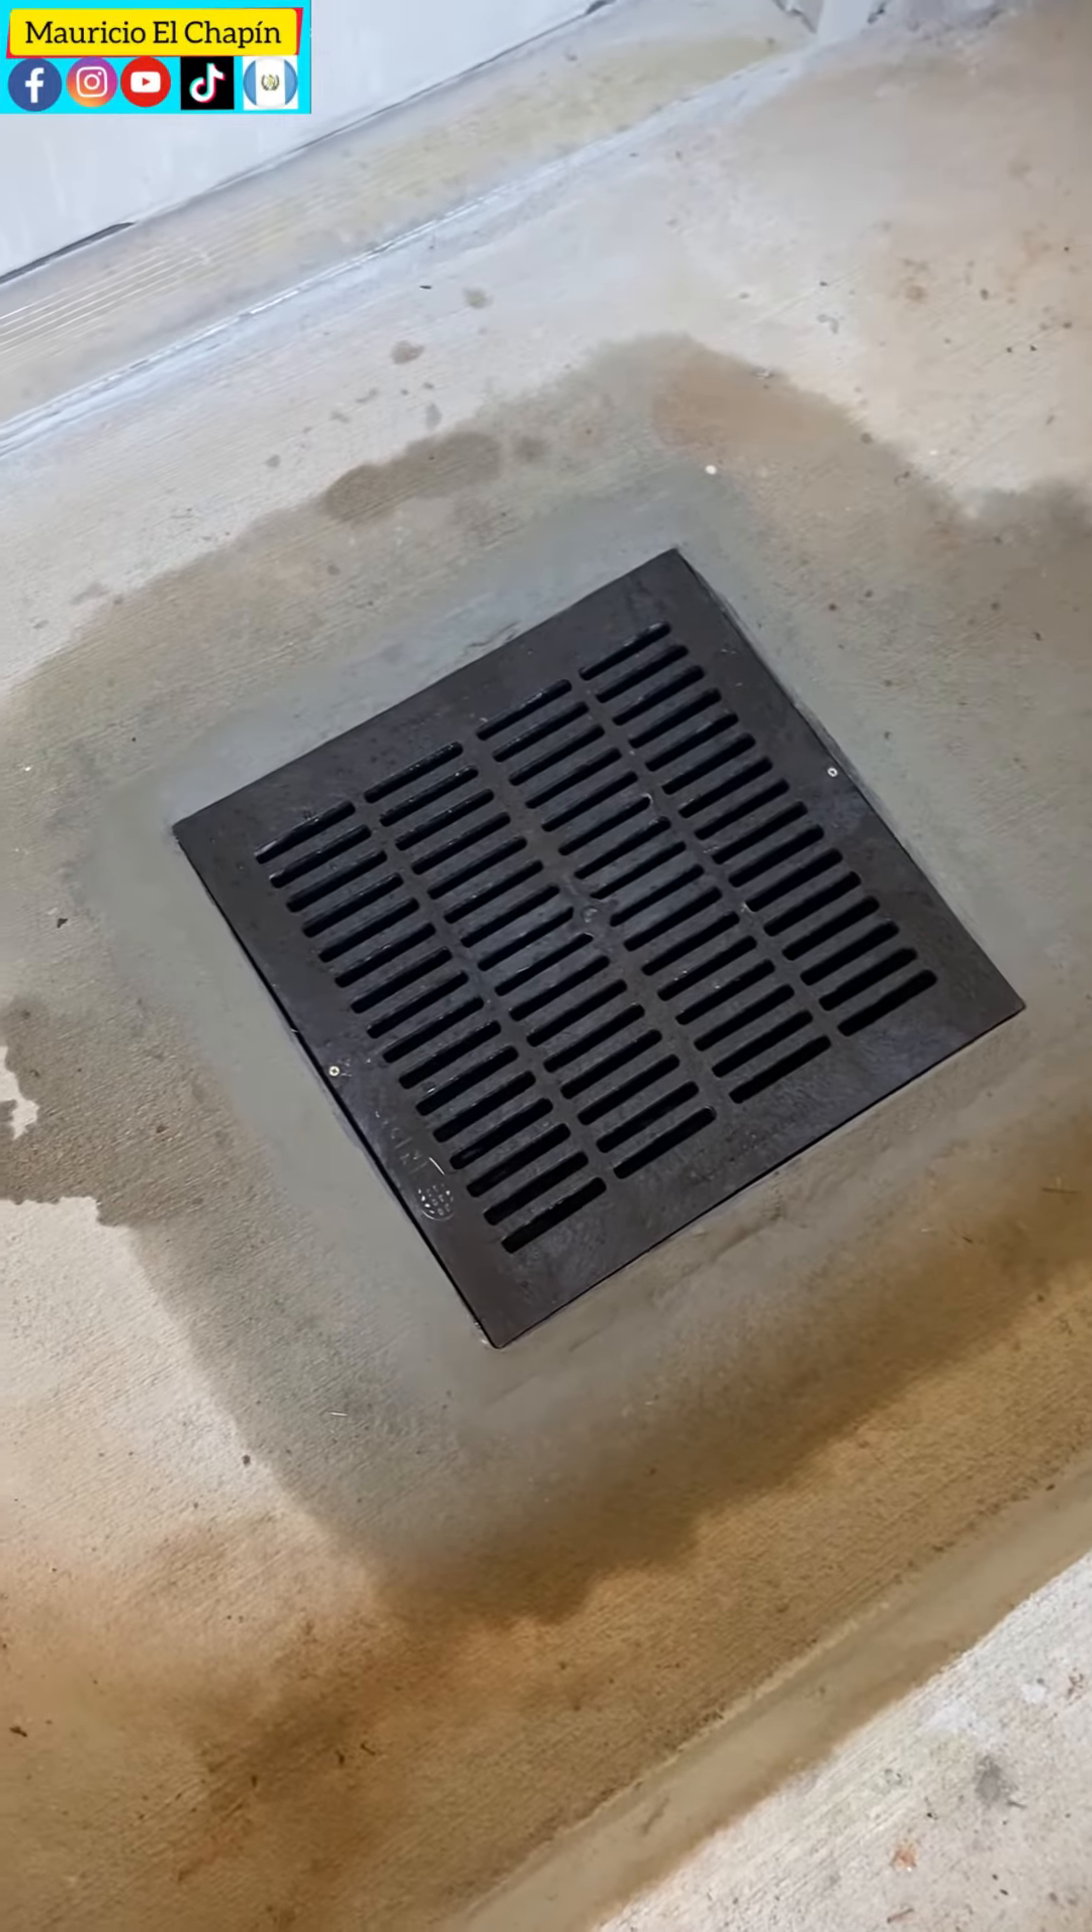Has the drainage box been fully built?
Yes.